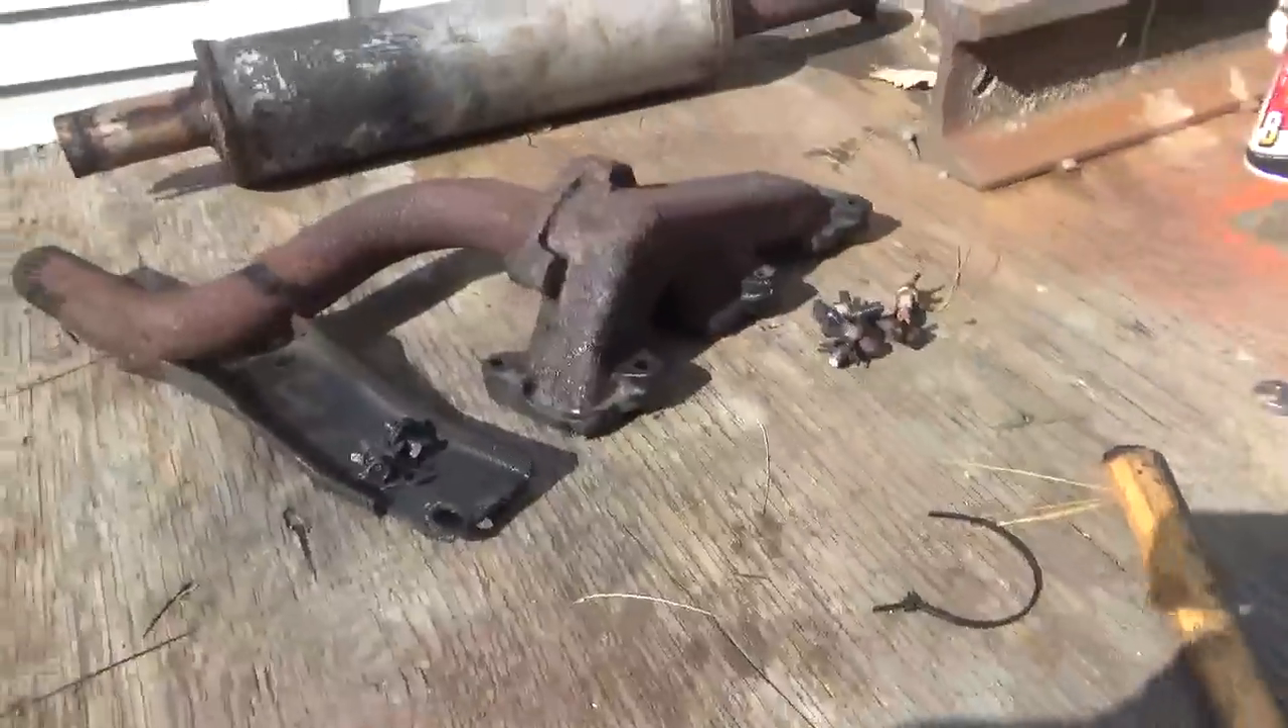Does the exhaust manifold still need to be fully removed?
No.